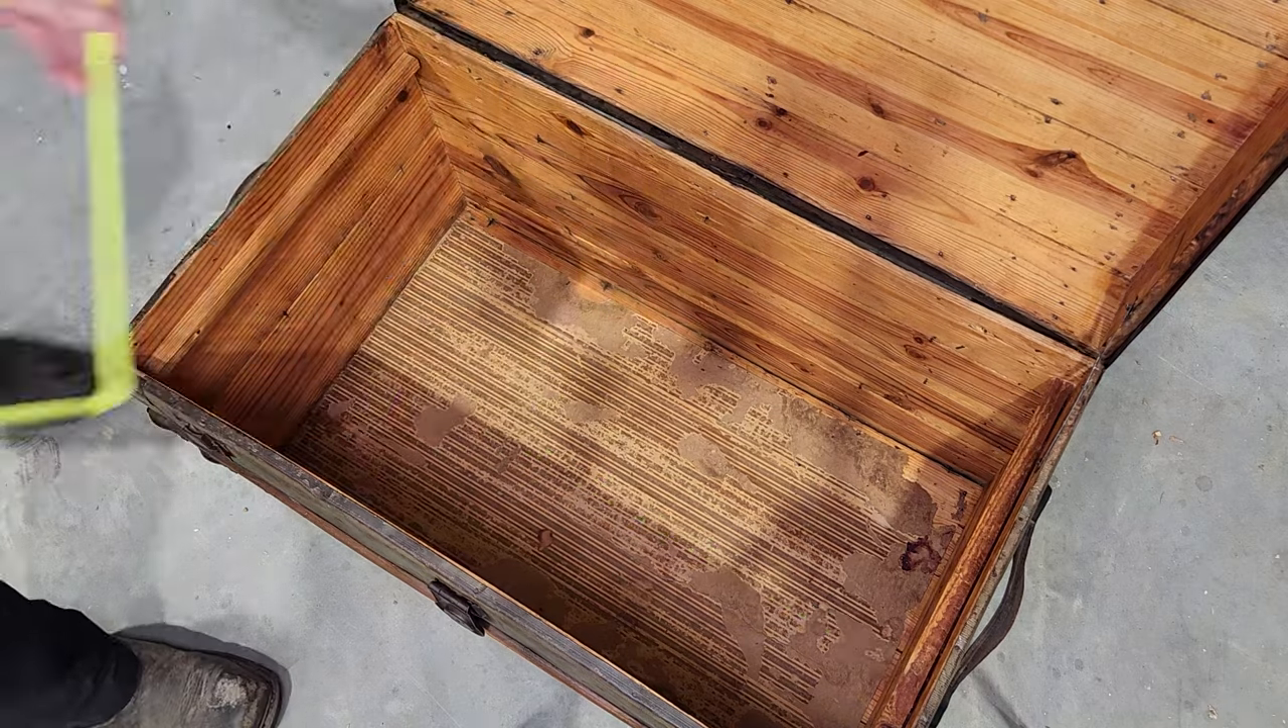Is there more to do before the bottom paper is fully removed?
Yes.